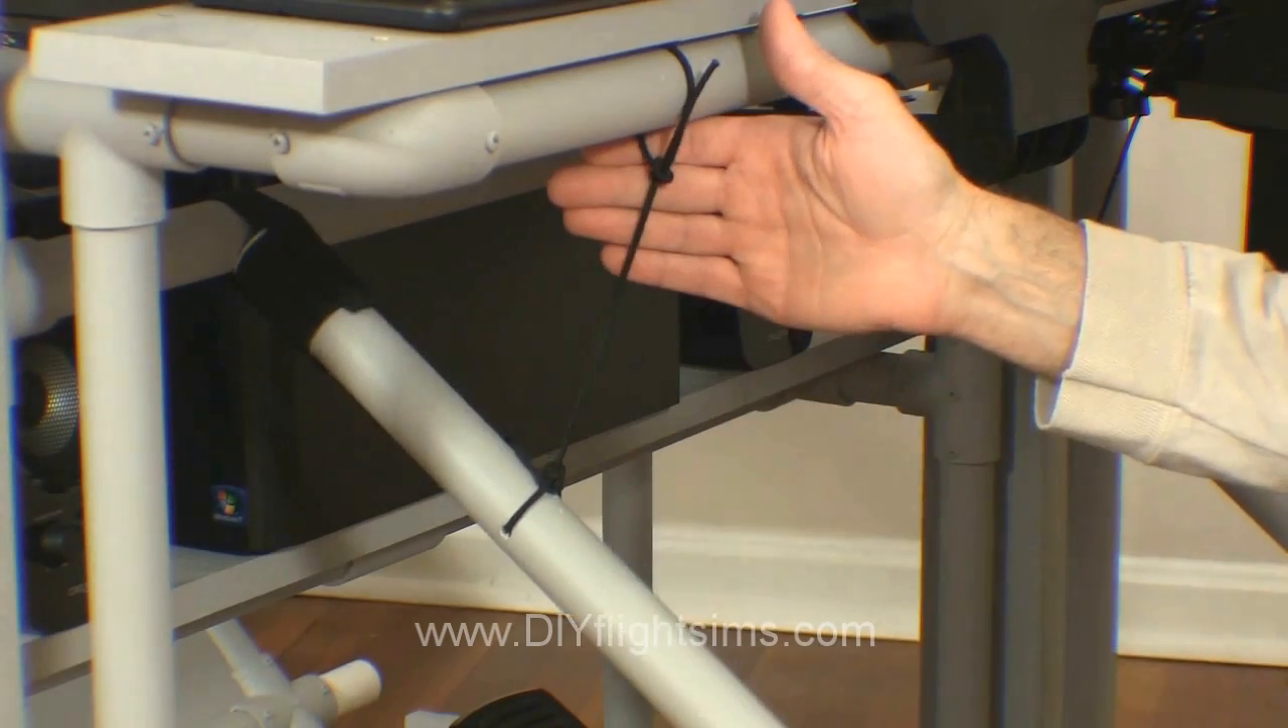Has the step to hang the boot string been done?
Yes.